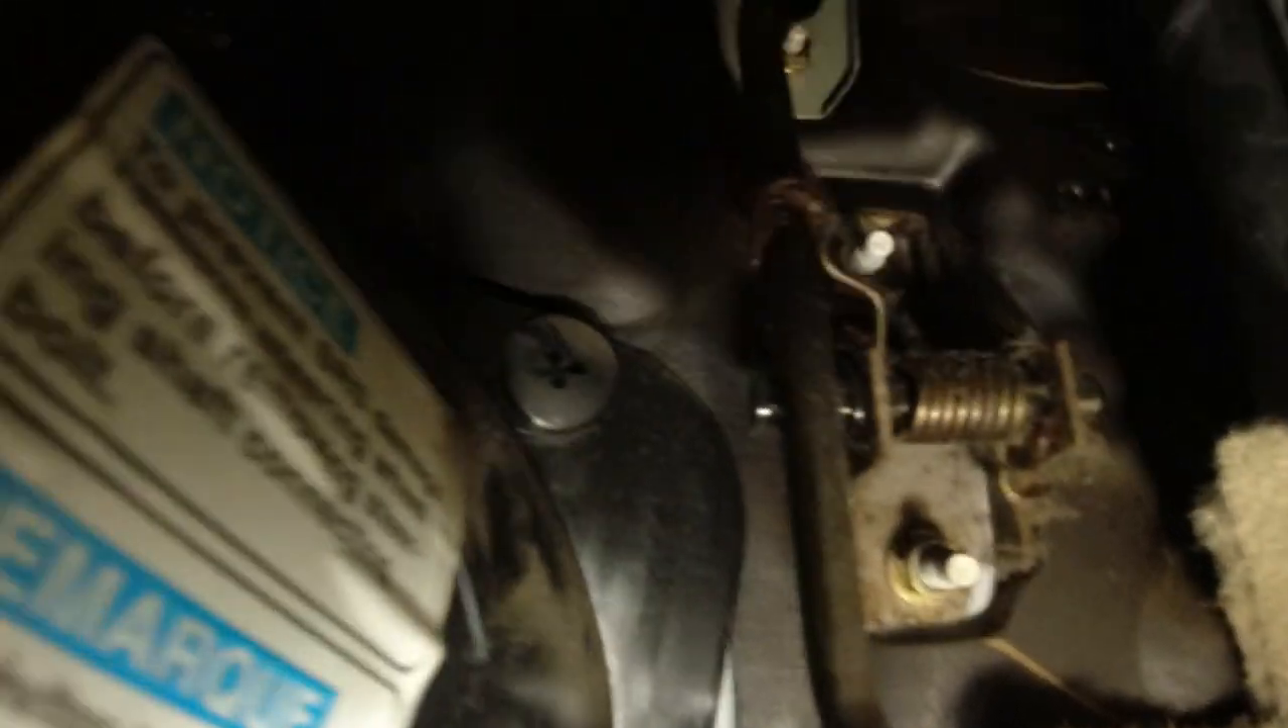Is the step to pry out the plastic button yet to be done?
Yes.